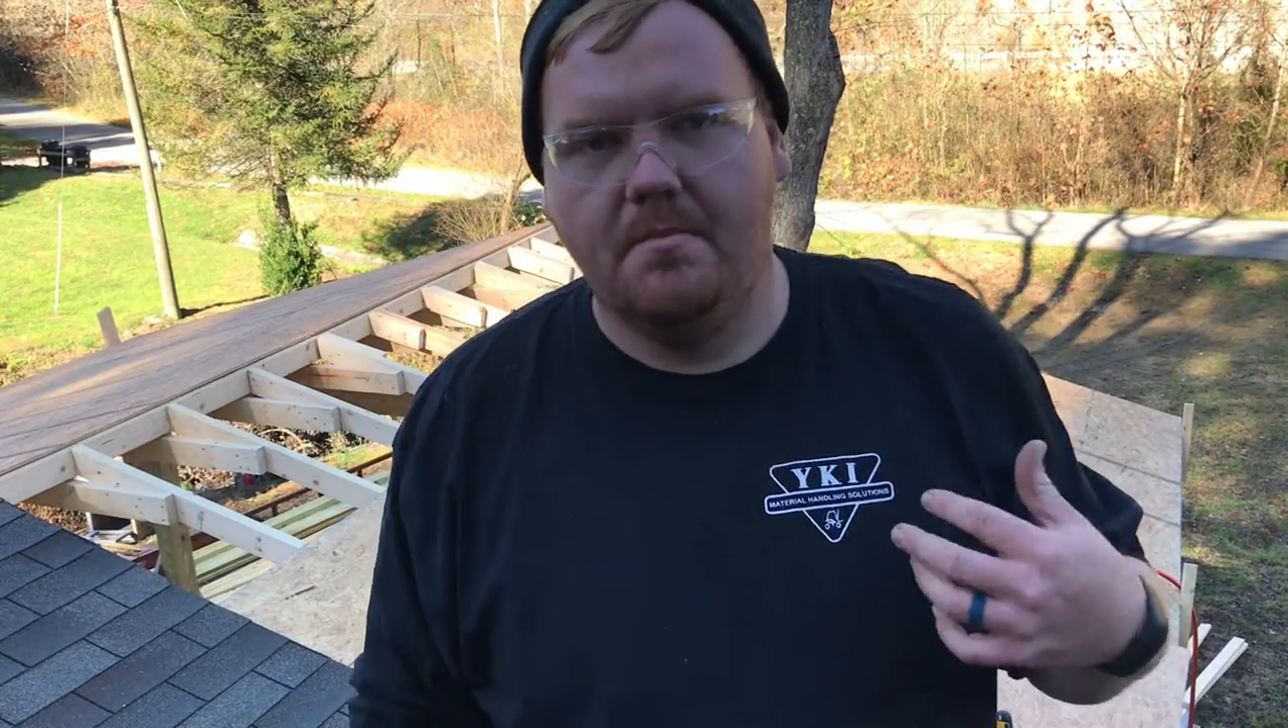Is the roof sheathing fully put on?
No.